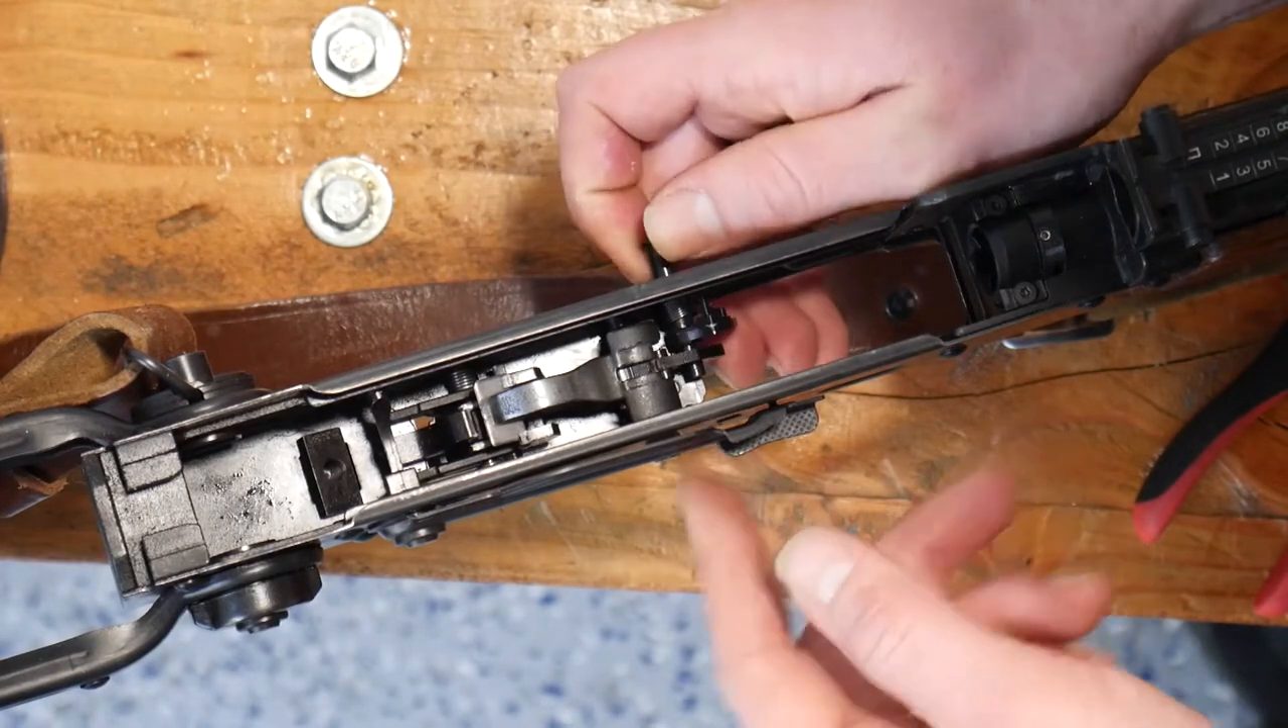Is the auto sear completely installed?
No.